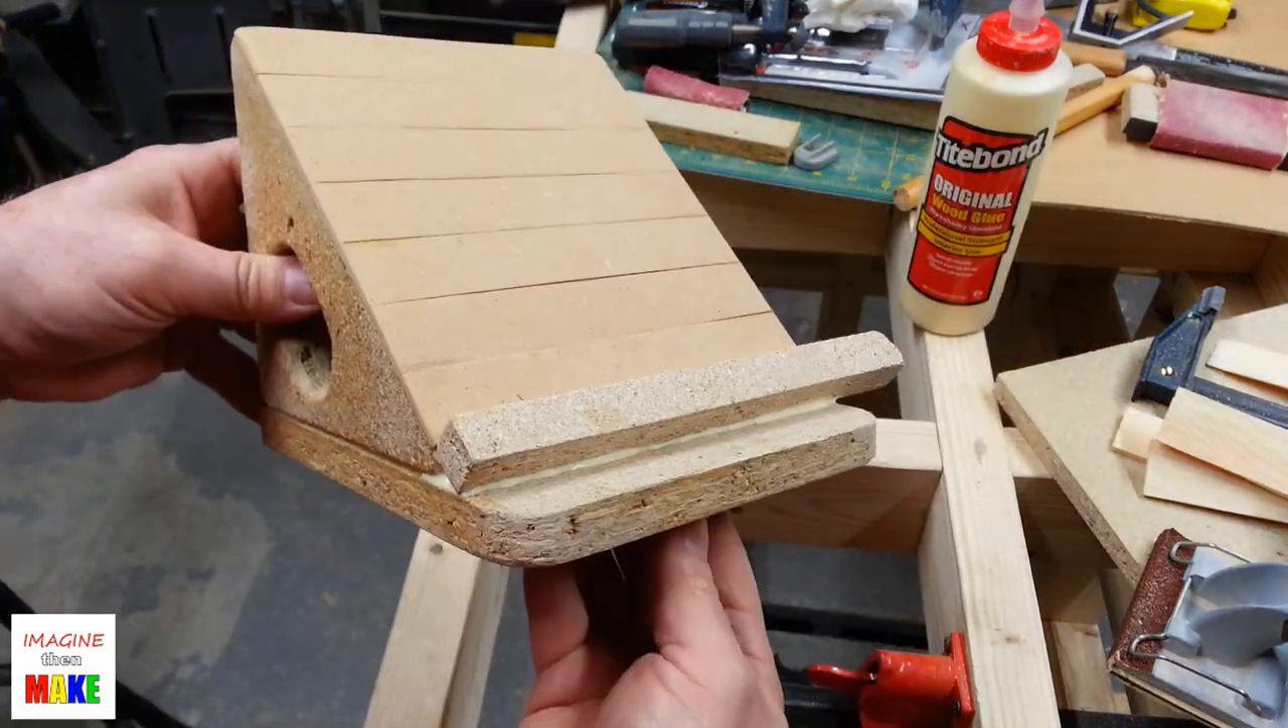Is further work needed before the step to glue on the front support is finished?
No.